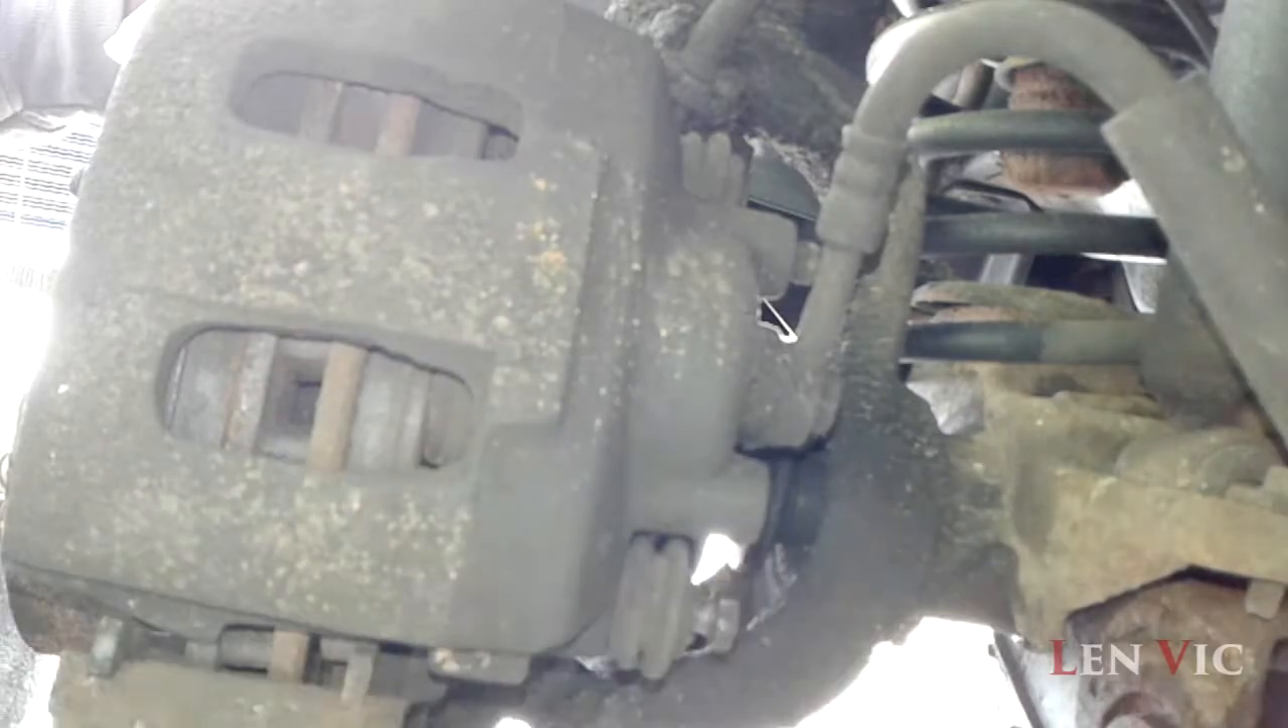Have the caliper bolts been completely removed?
No.